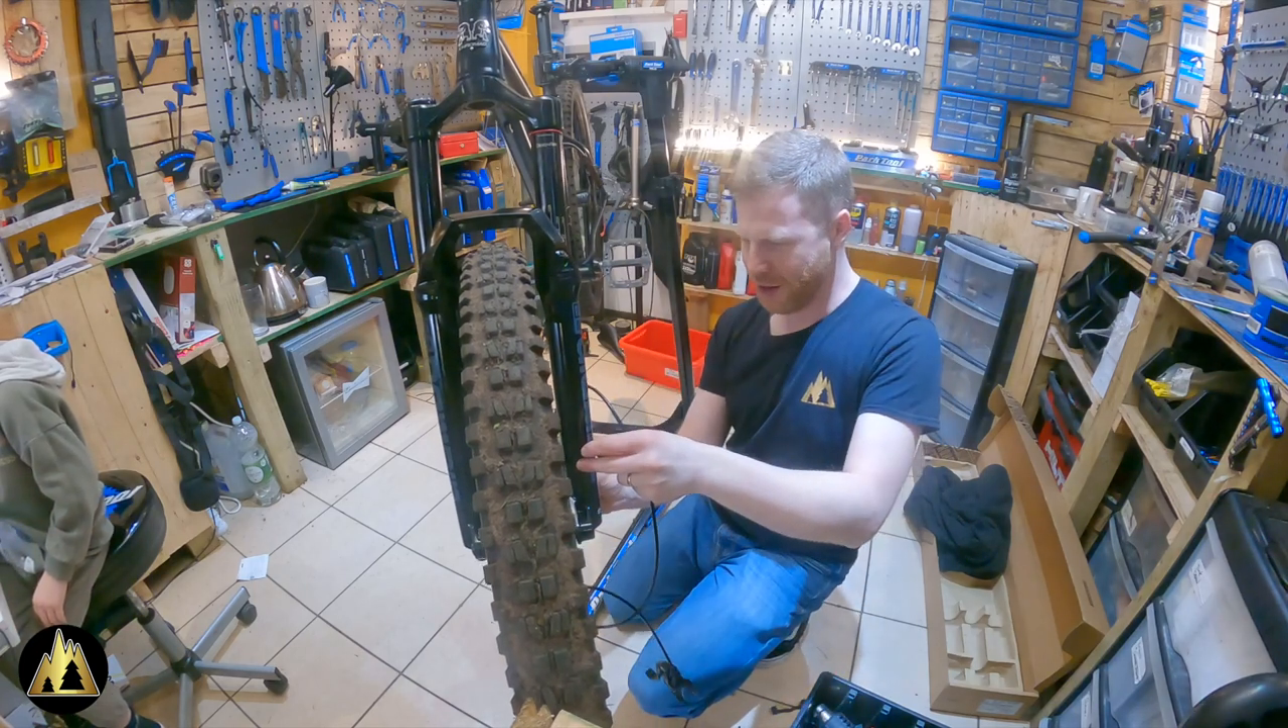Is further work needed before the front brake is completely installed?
Yes.